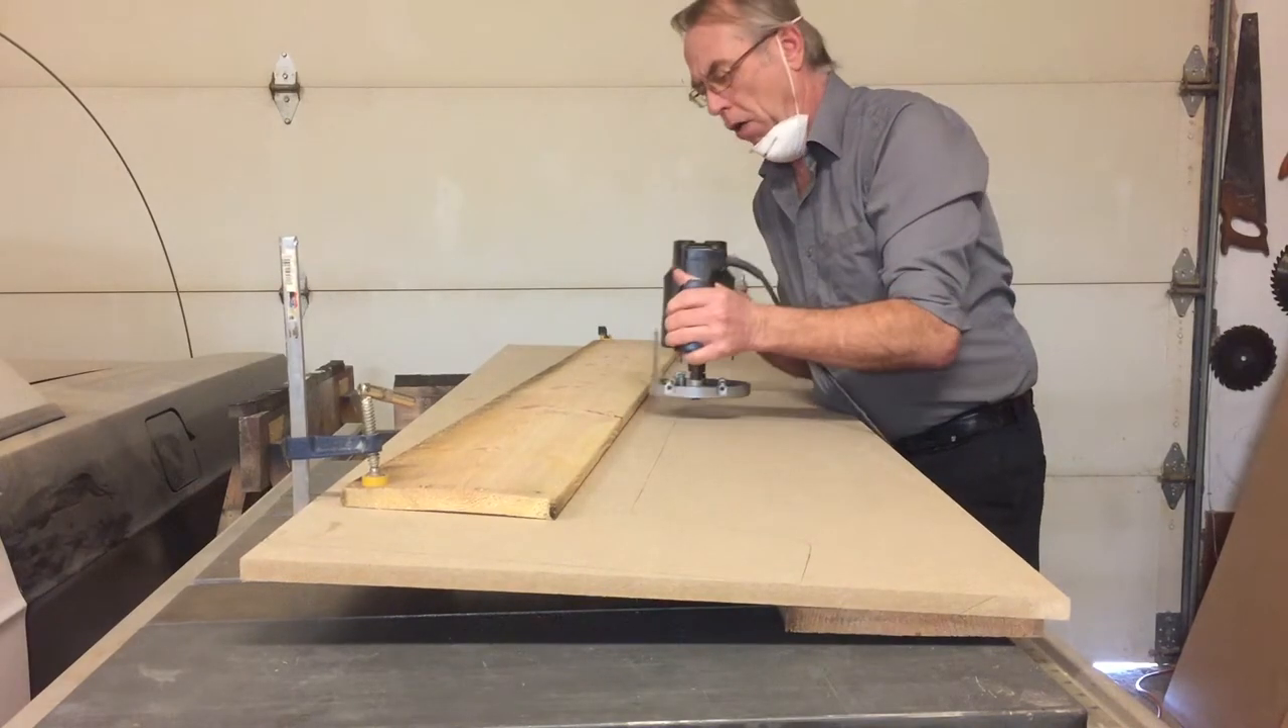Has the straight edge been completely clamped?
Yes.